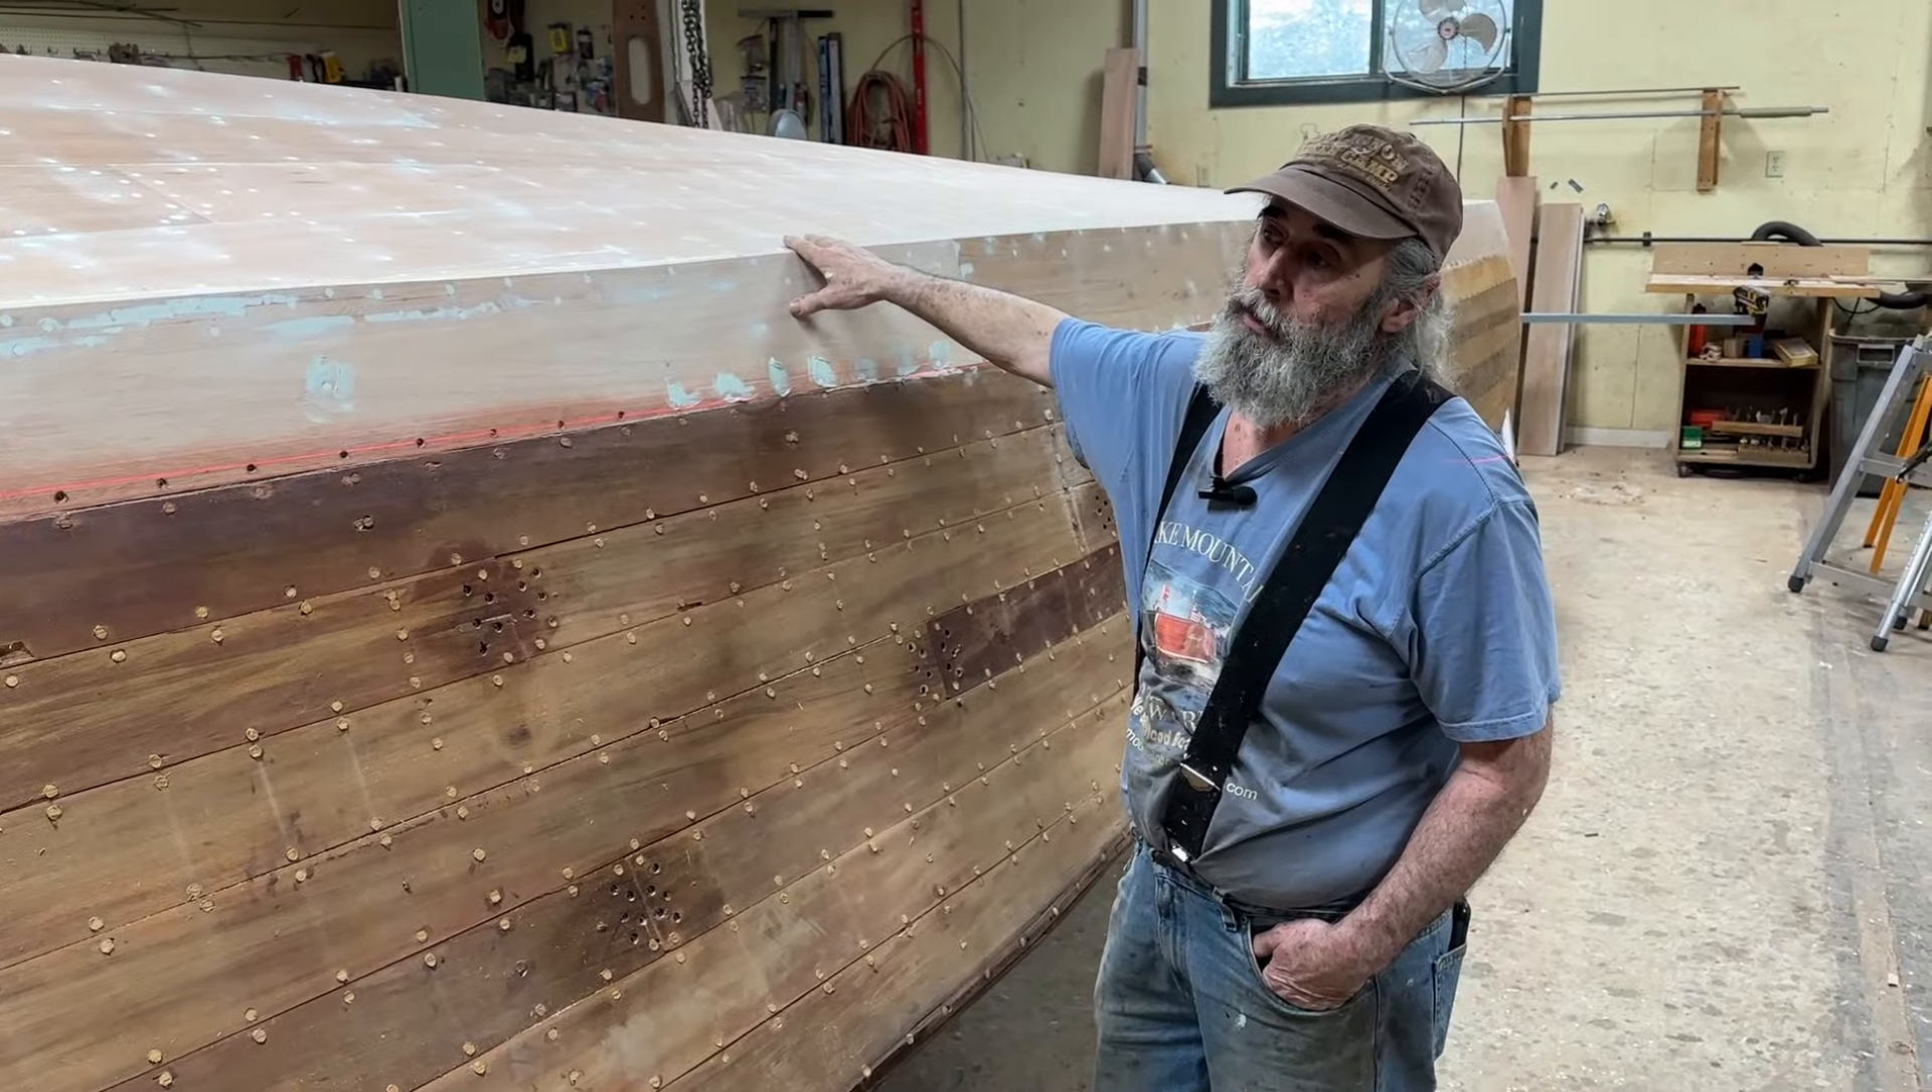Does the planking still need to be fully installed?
No.